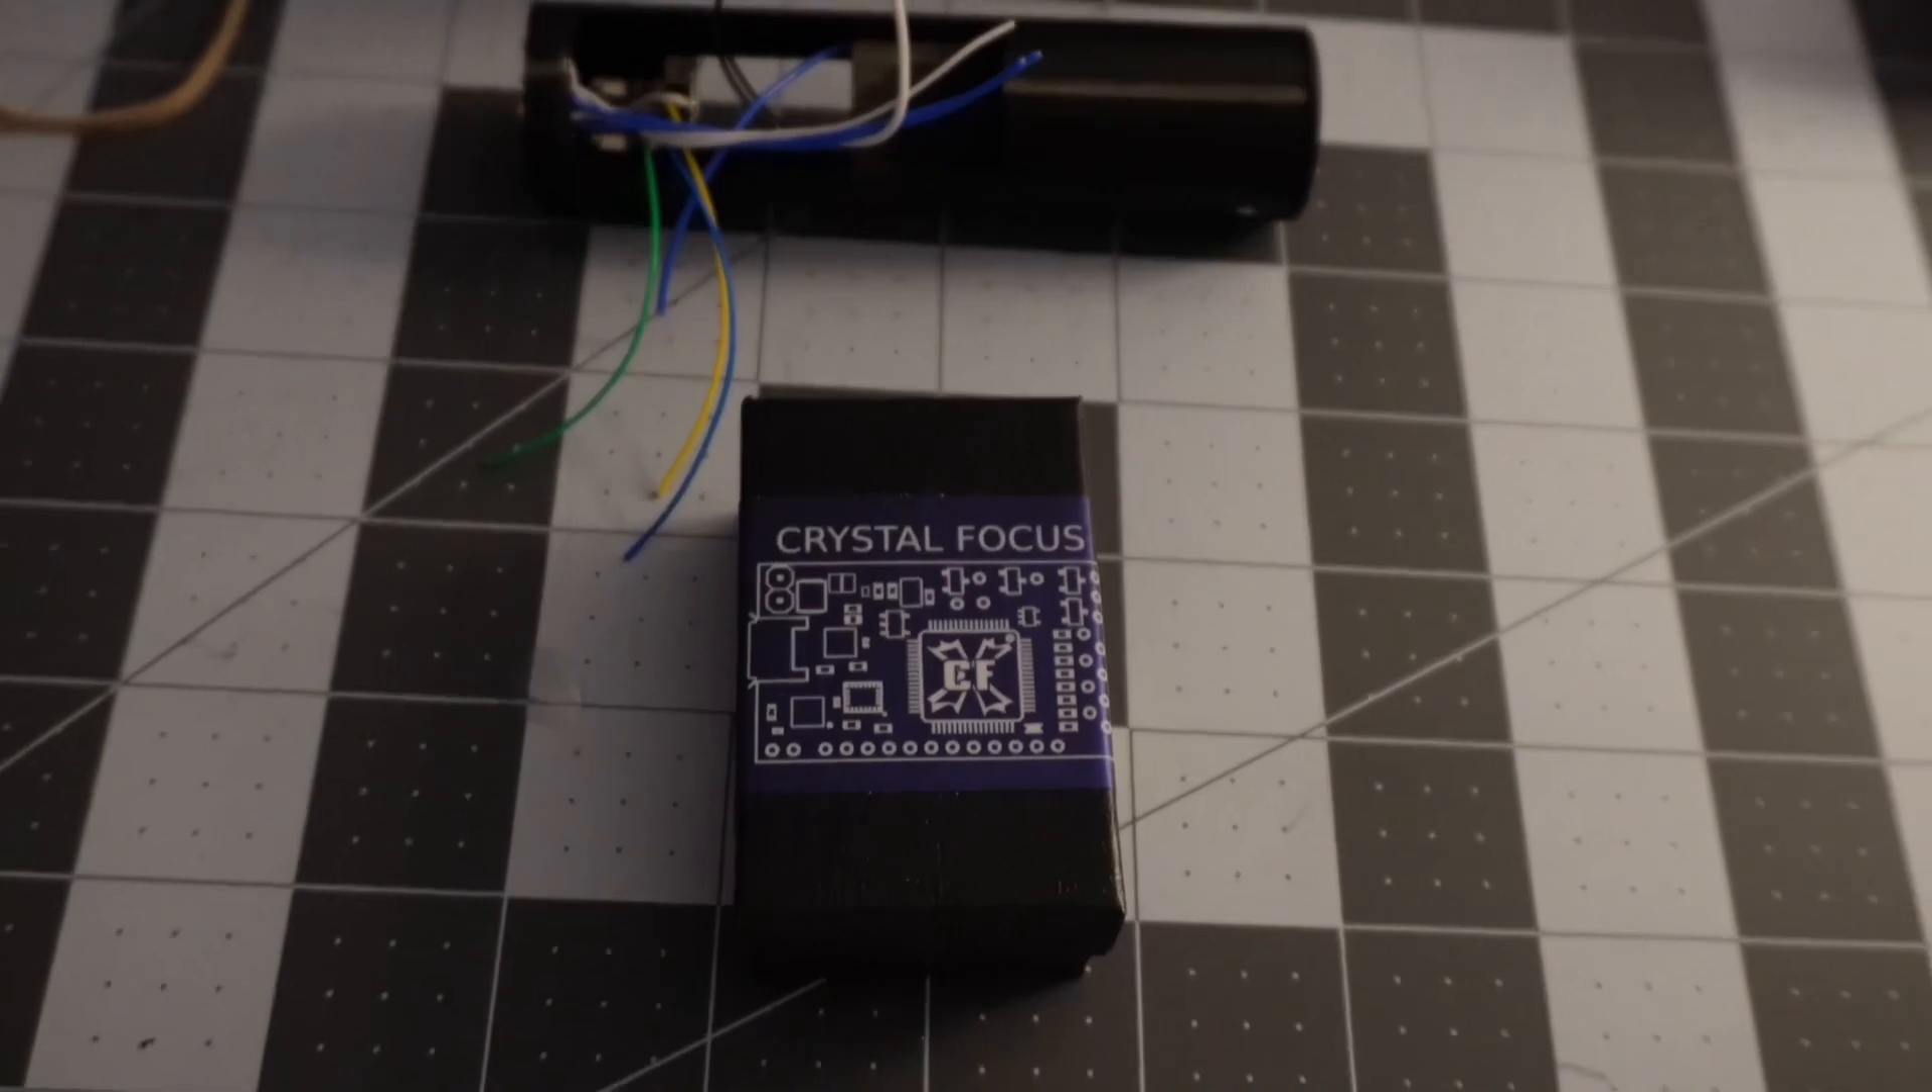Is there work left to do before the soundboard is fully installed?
Yes.